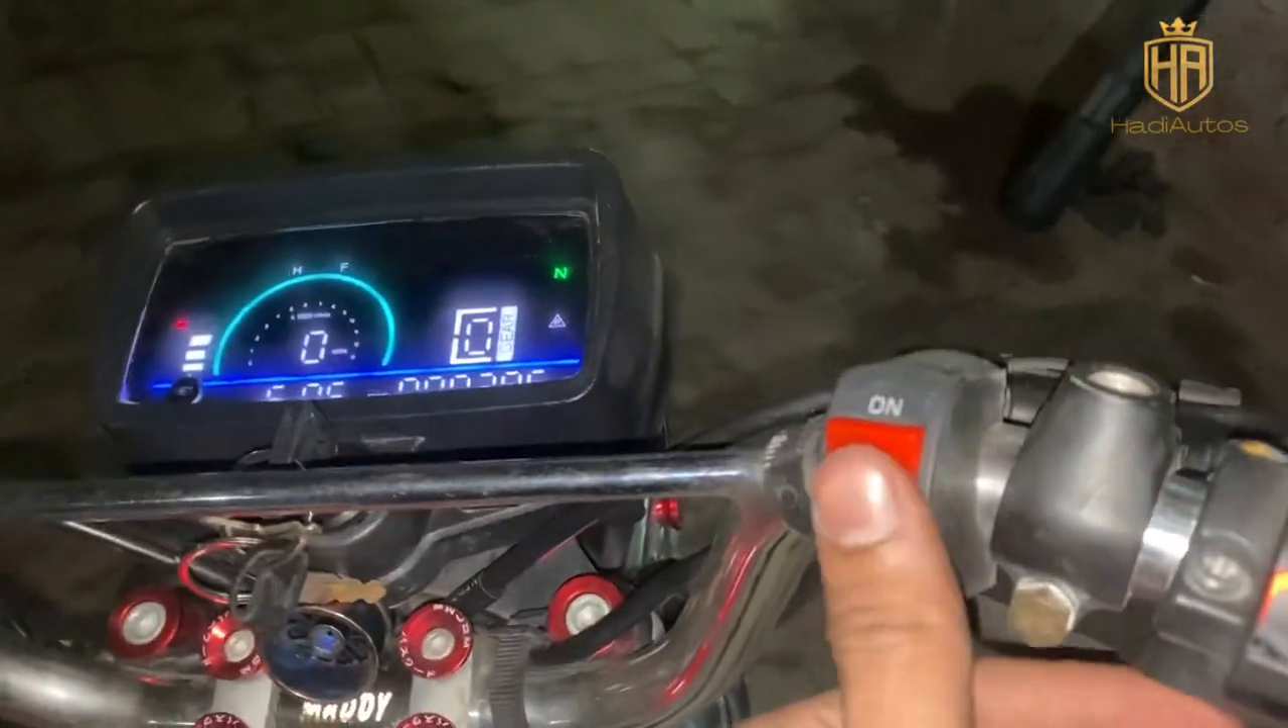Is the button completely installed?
Yes.